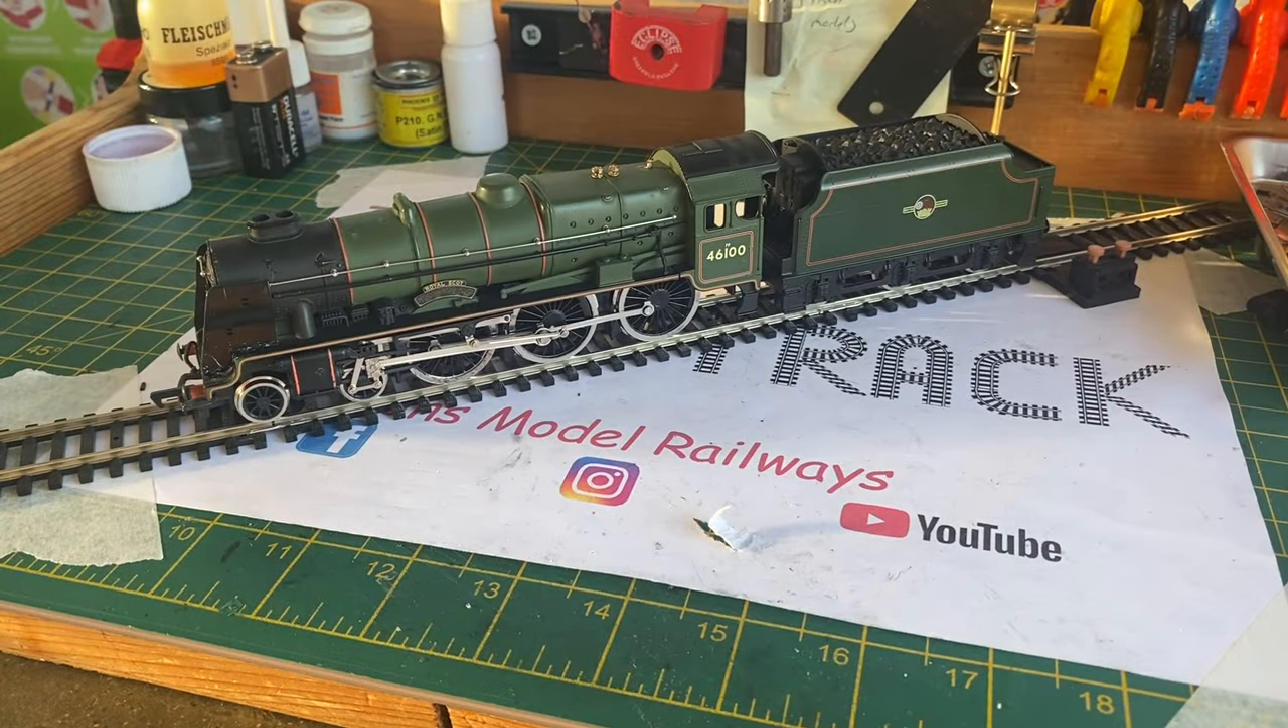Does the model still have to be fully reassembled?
No.